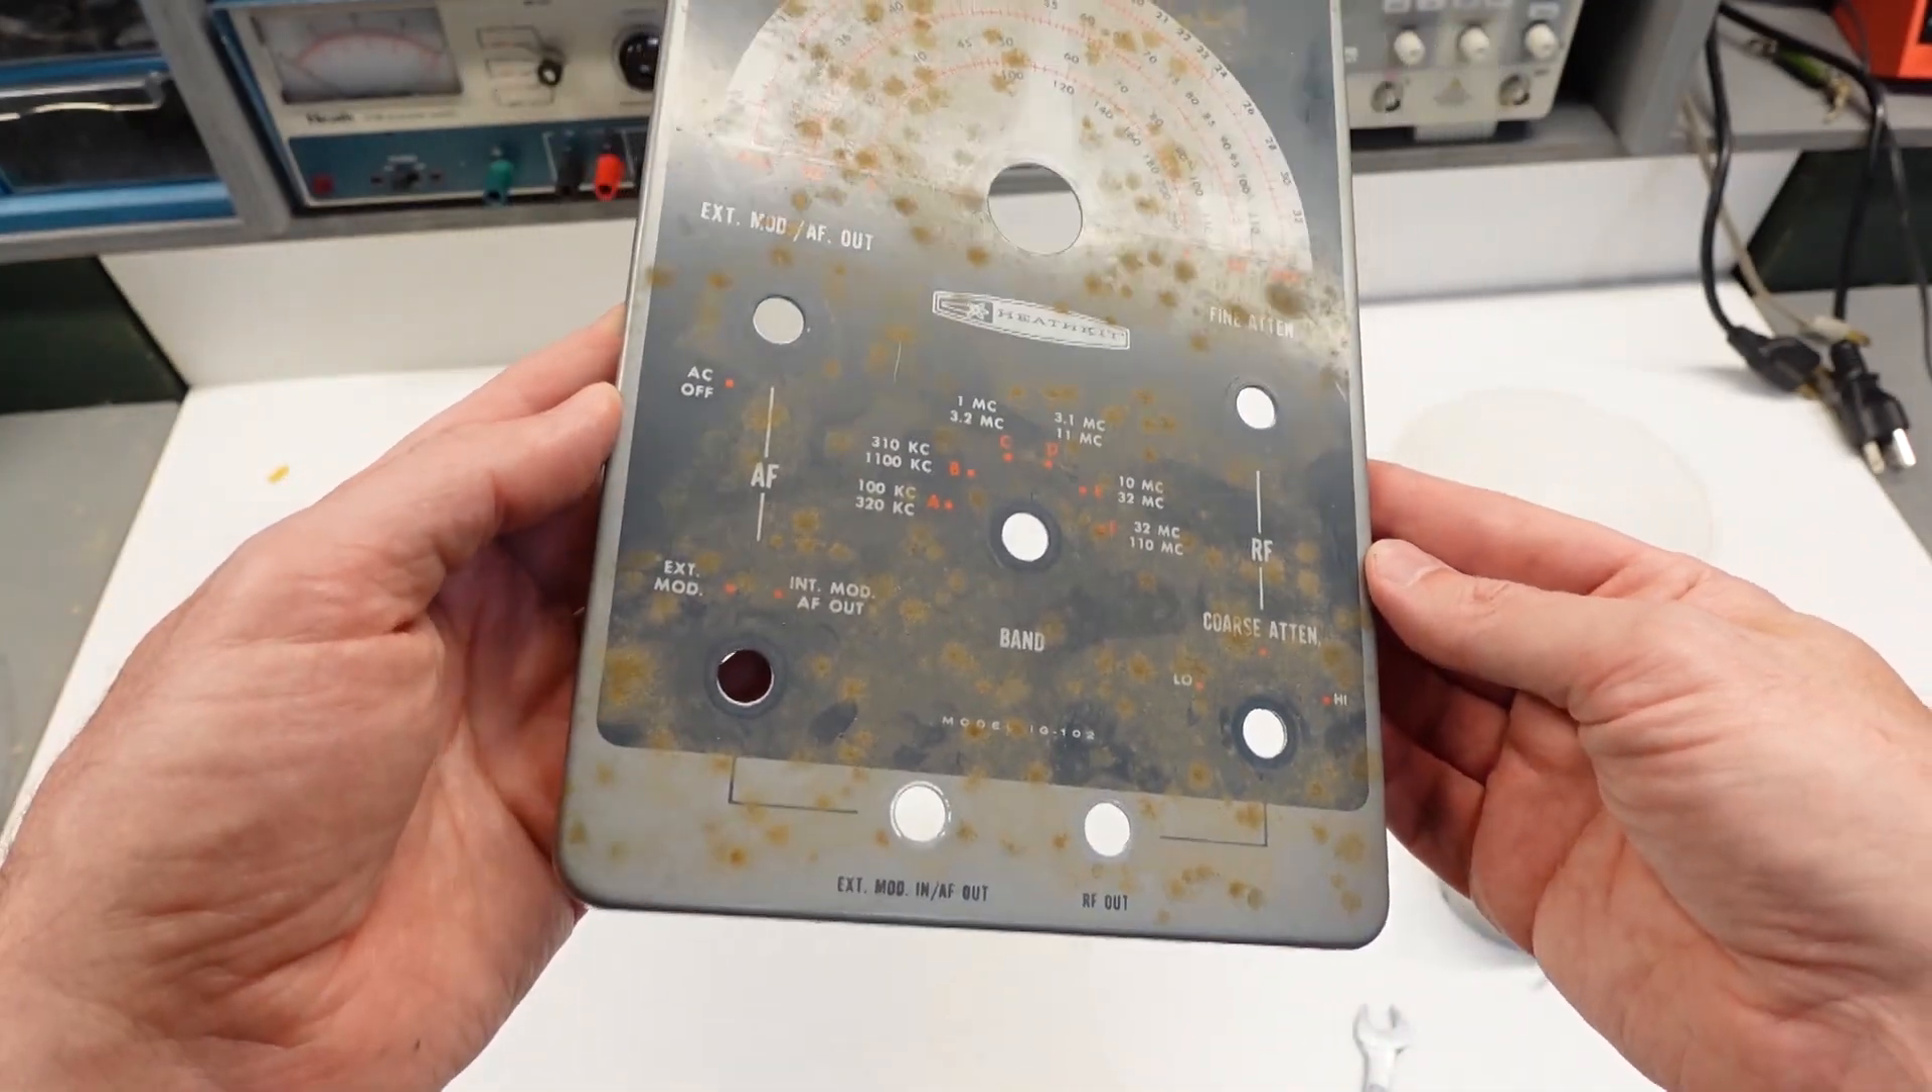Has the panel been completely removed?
Yes.